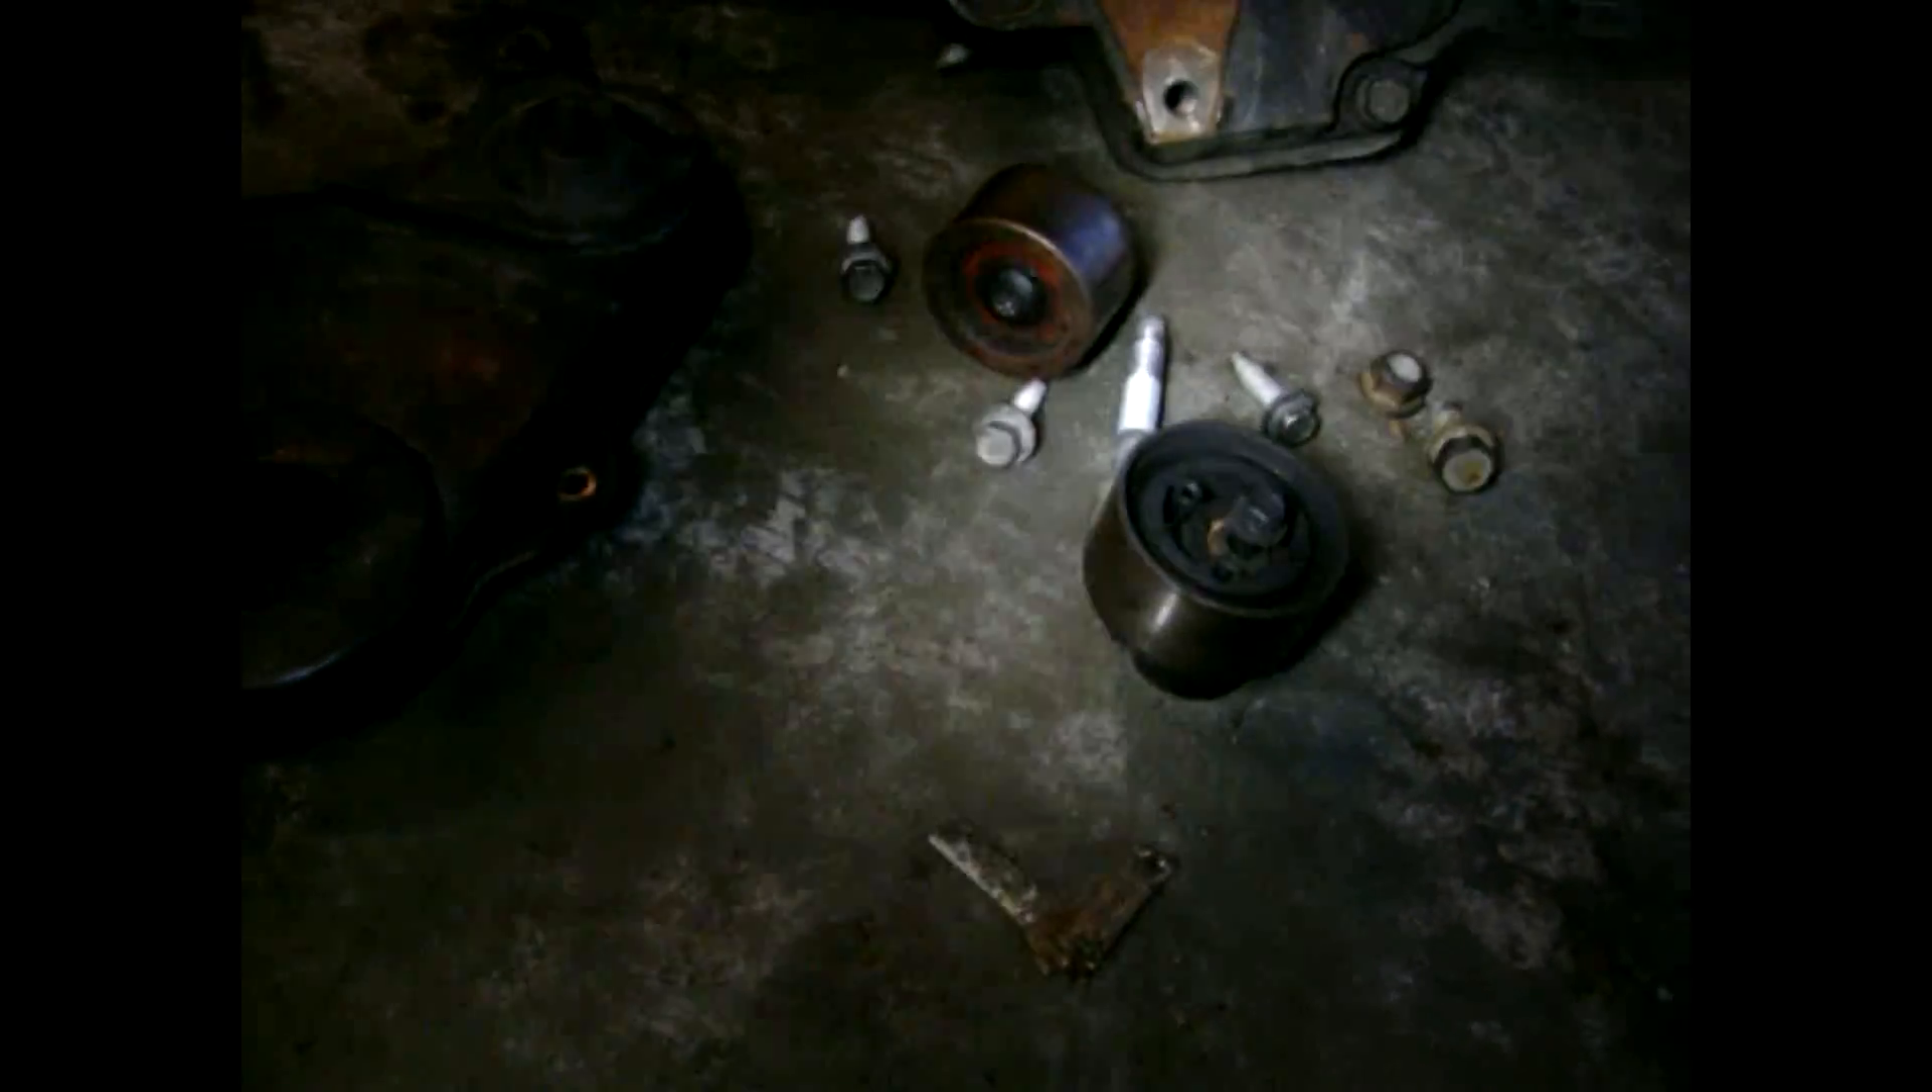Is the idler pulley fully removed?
Yes.